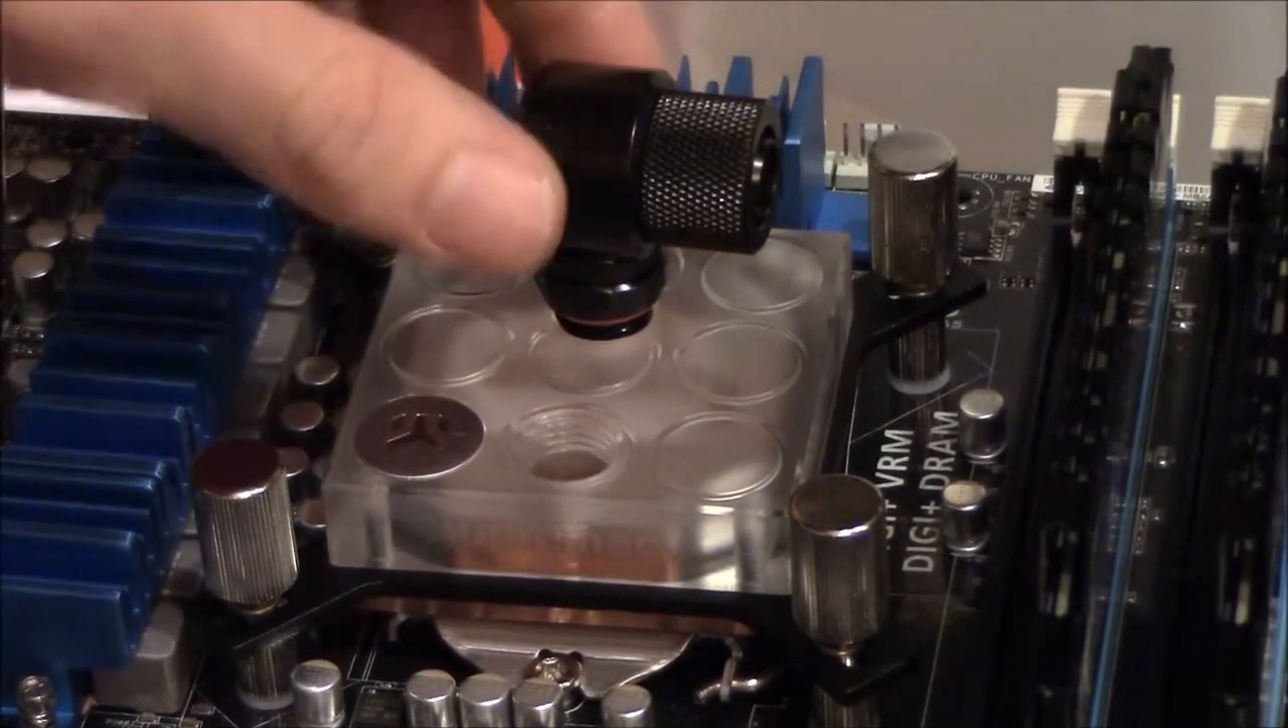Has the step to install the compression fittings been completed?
No.